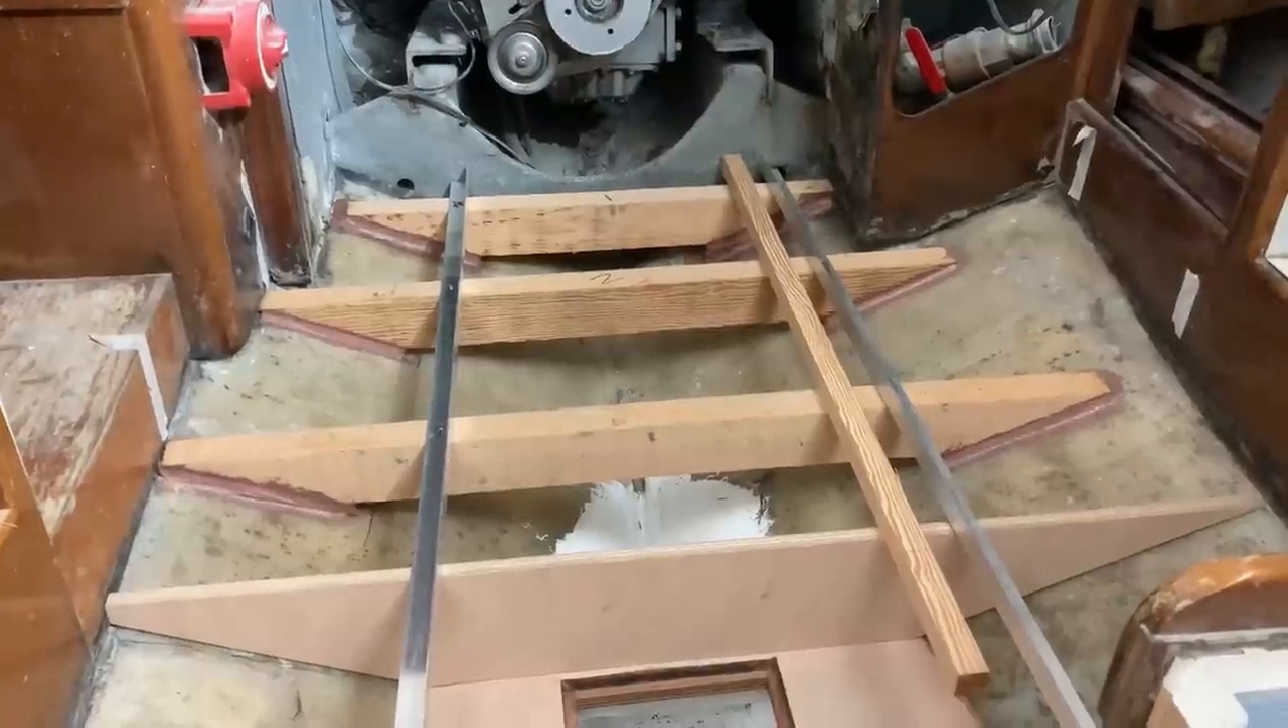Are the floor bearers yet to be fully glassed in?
Yes.